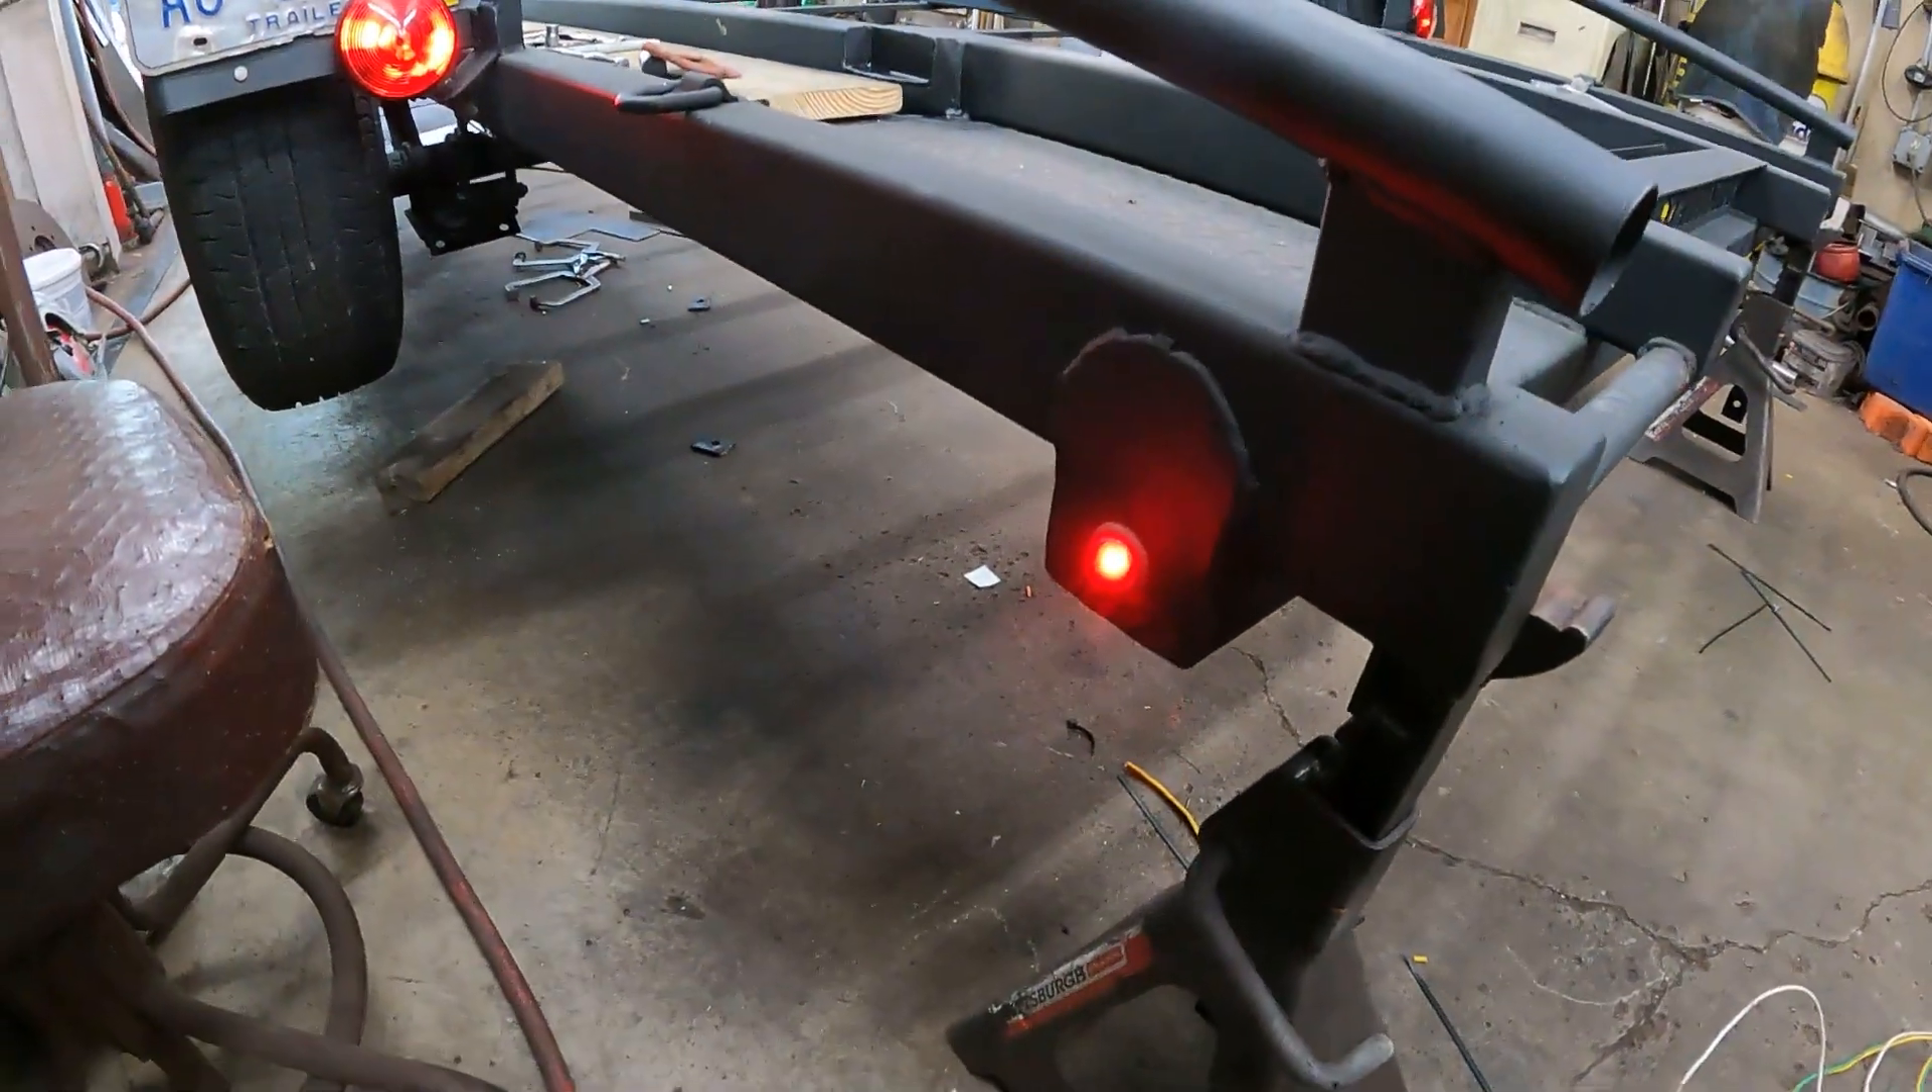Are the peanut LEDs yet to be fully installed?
No.